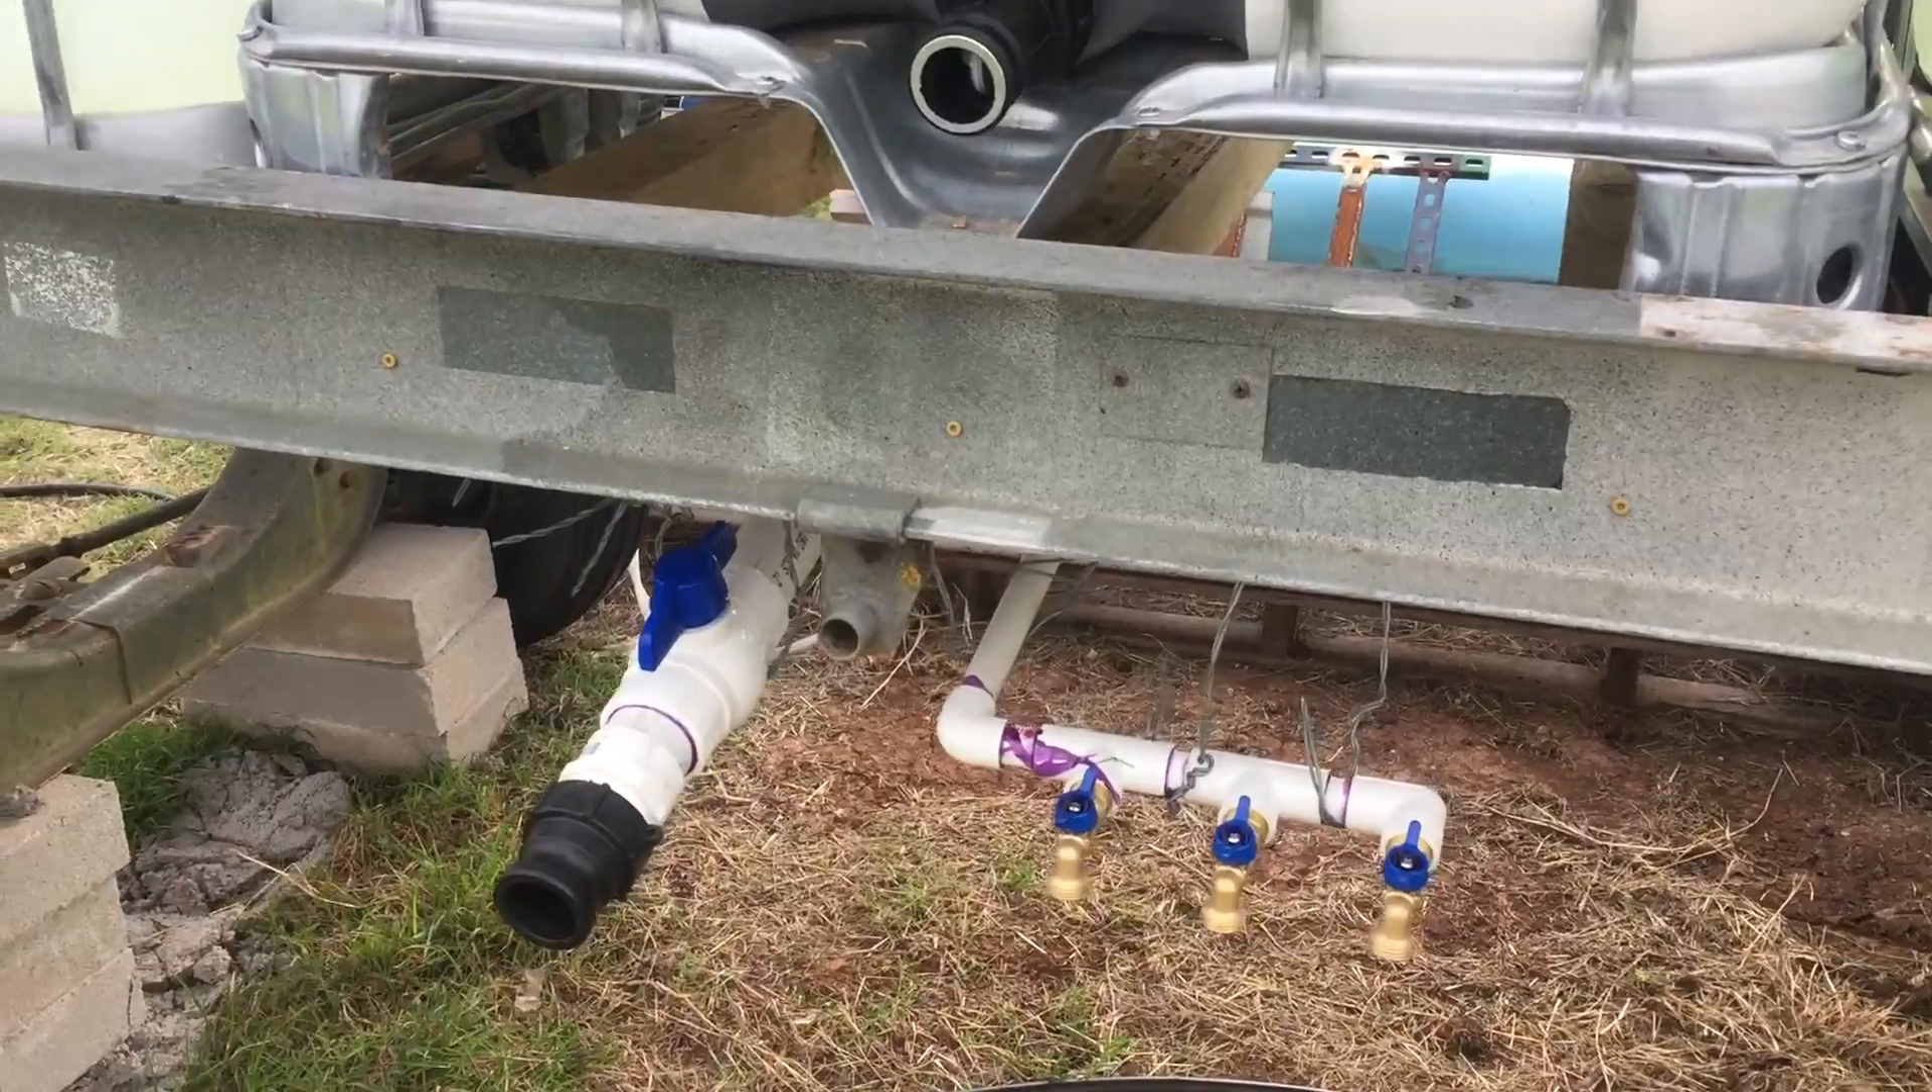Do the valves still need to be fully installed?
No.